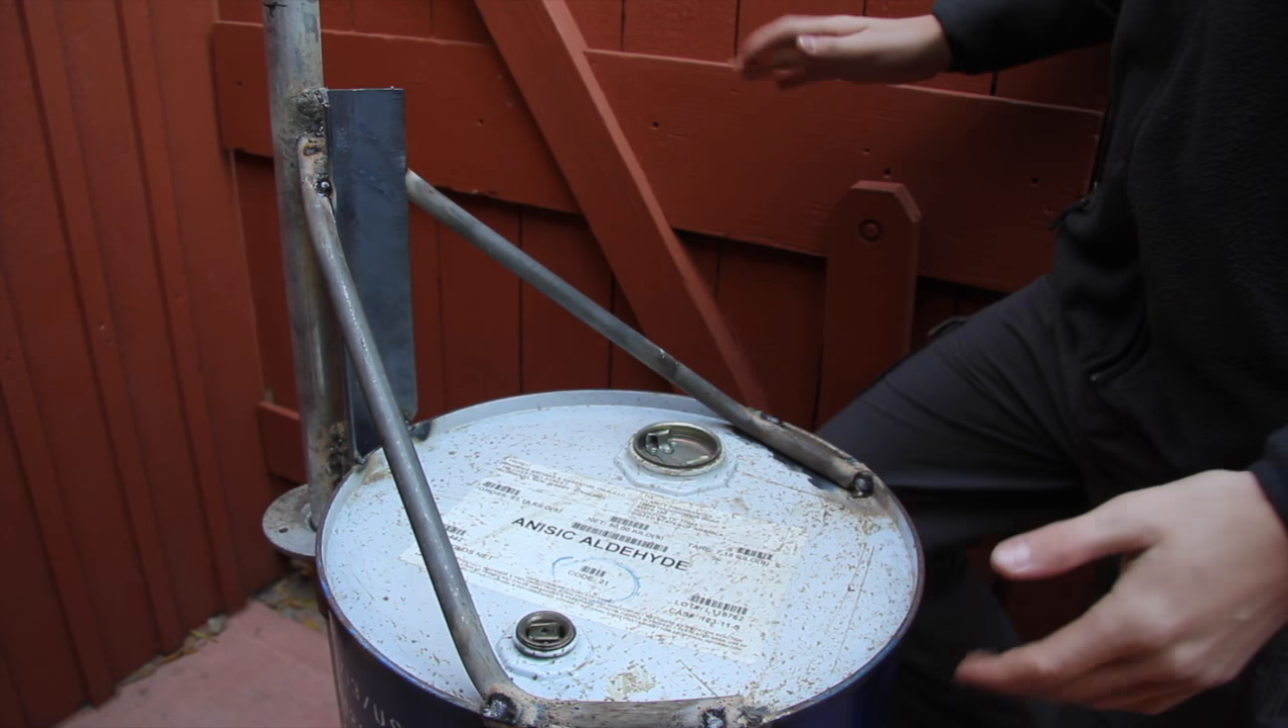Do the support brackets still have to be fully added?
No.